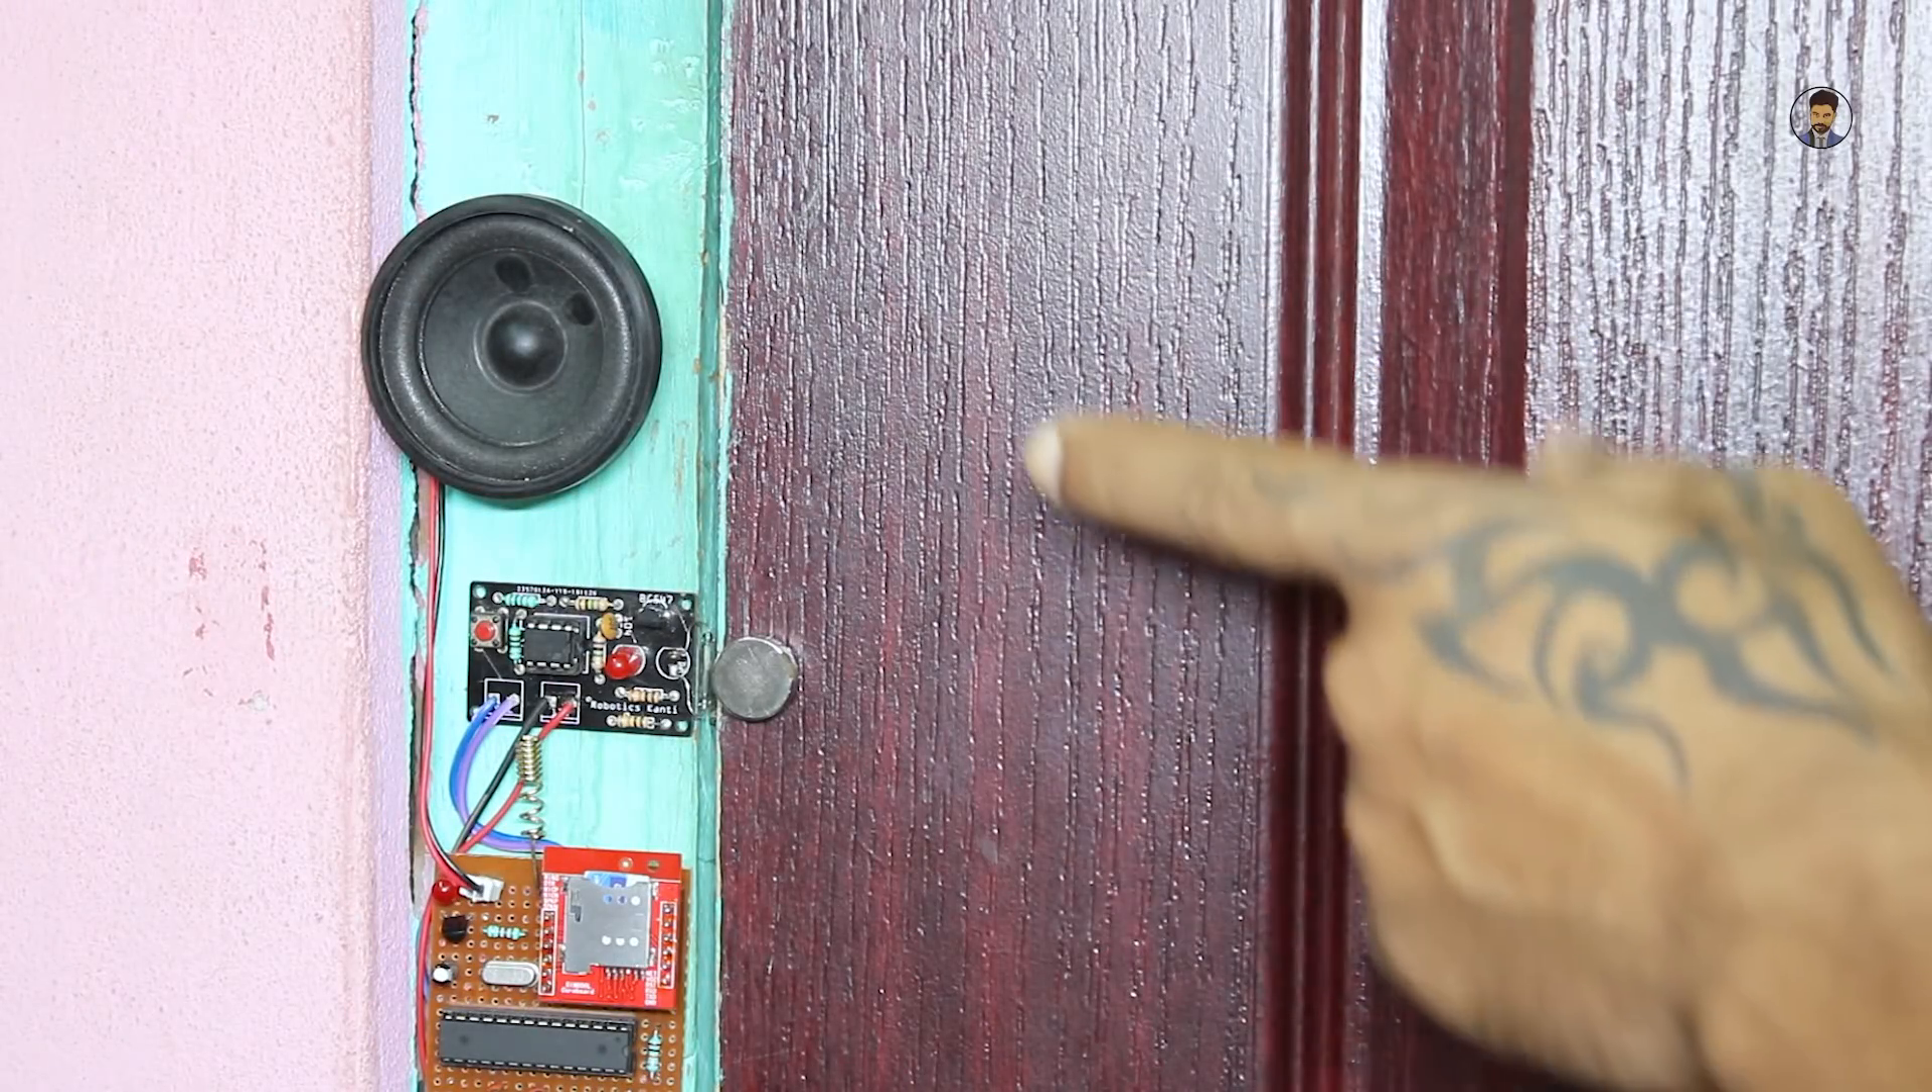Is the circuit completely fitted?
Yes.